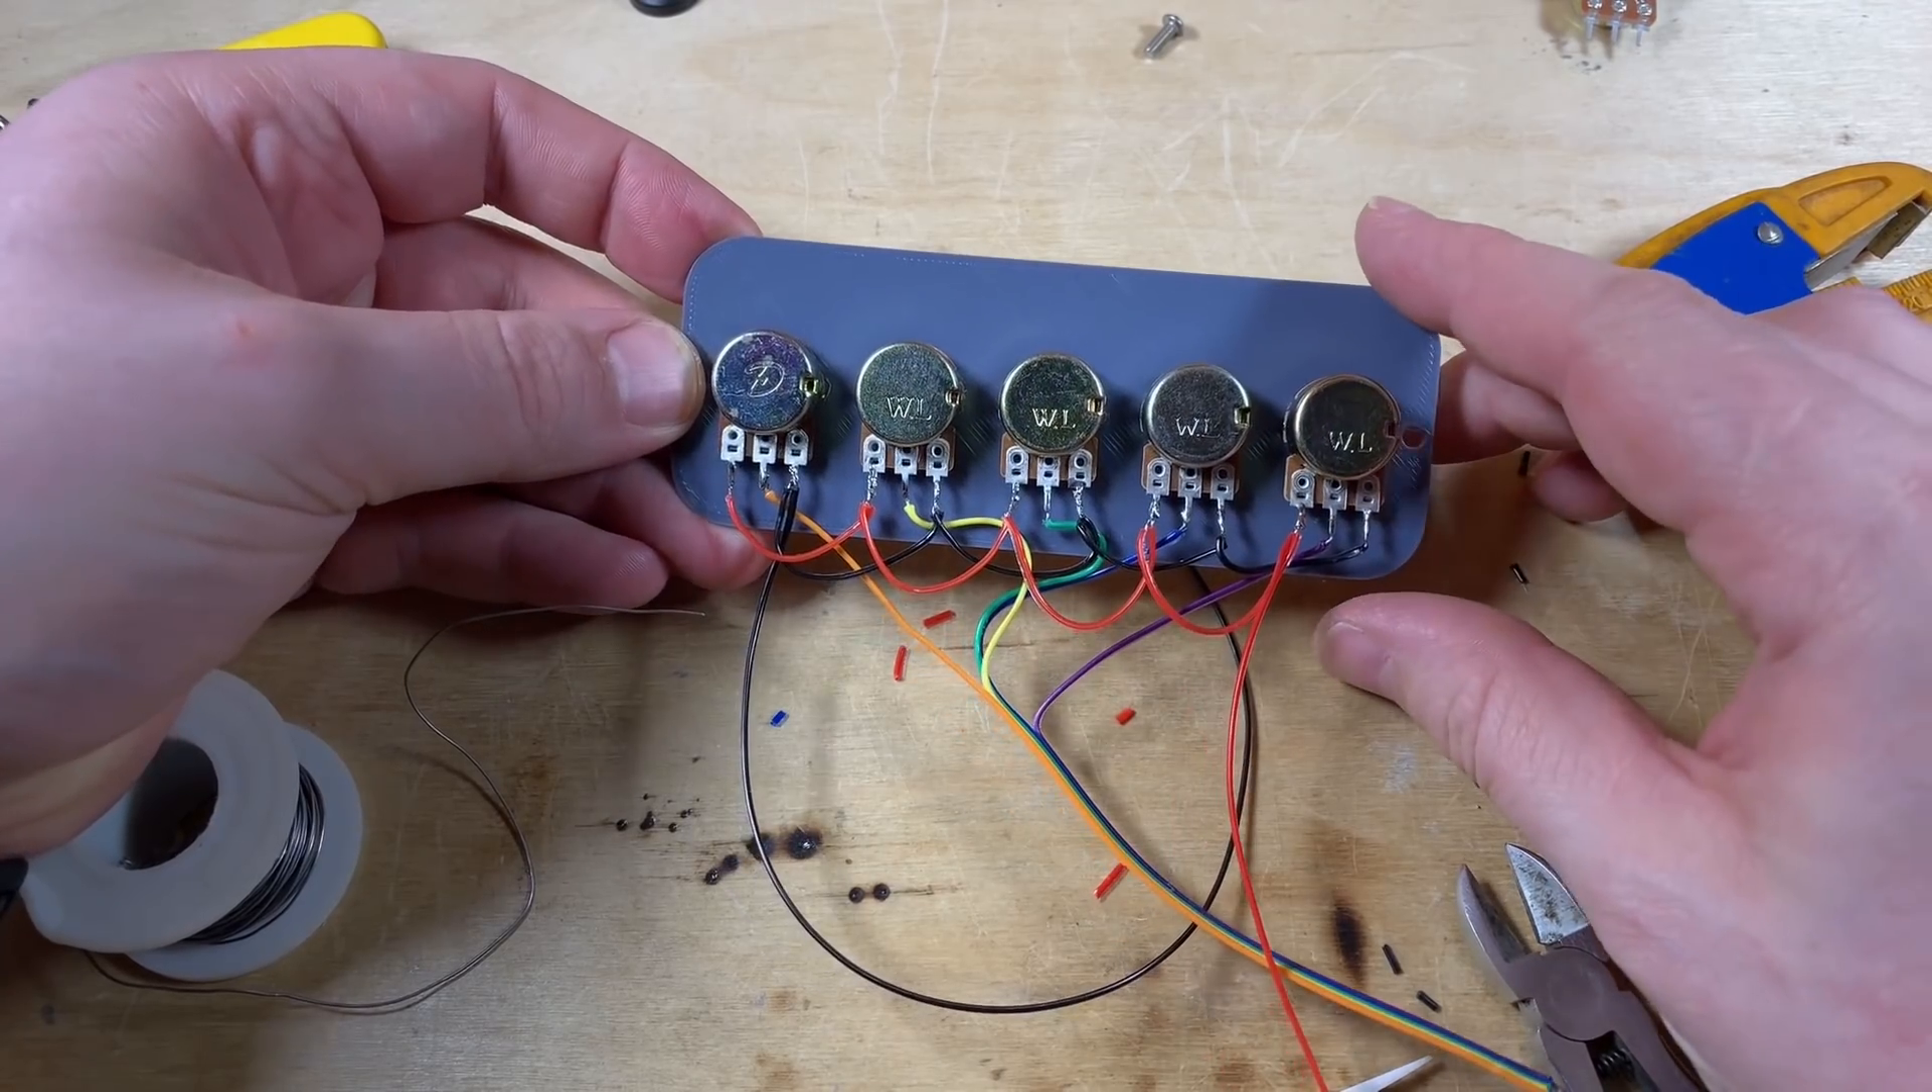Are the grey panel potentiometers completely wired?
Yes.